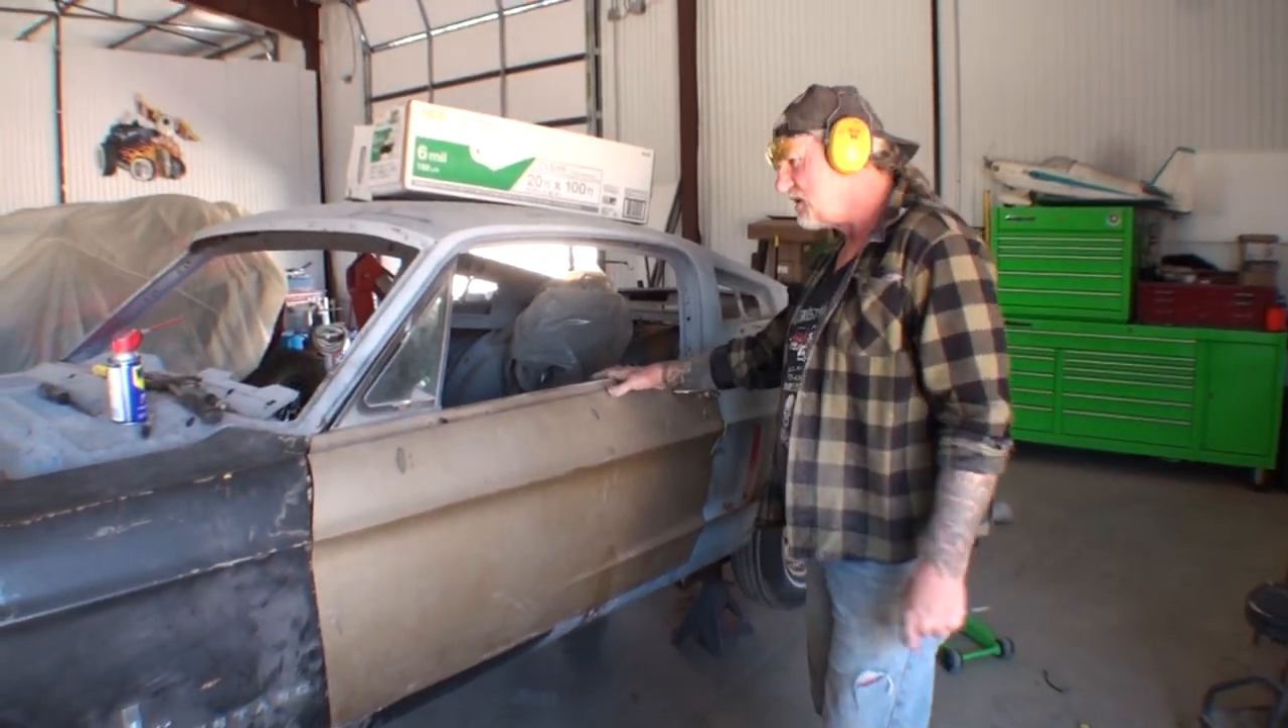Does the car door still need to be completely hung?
No.